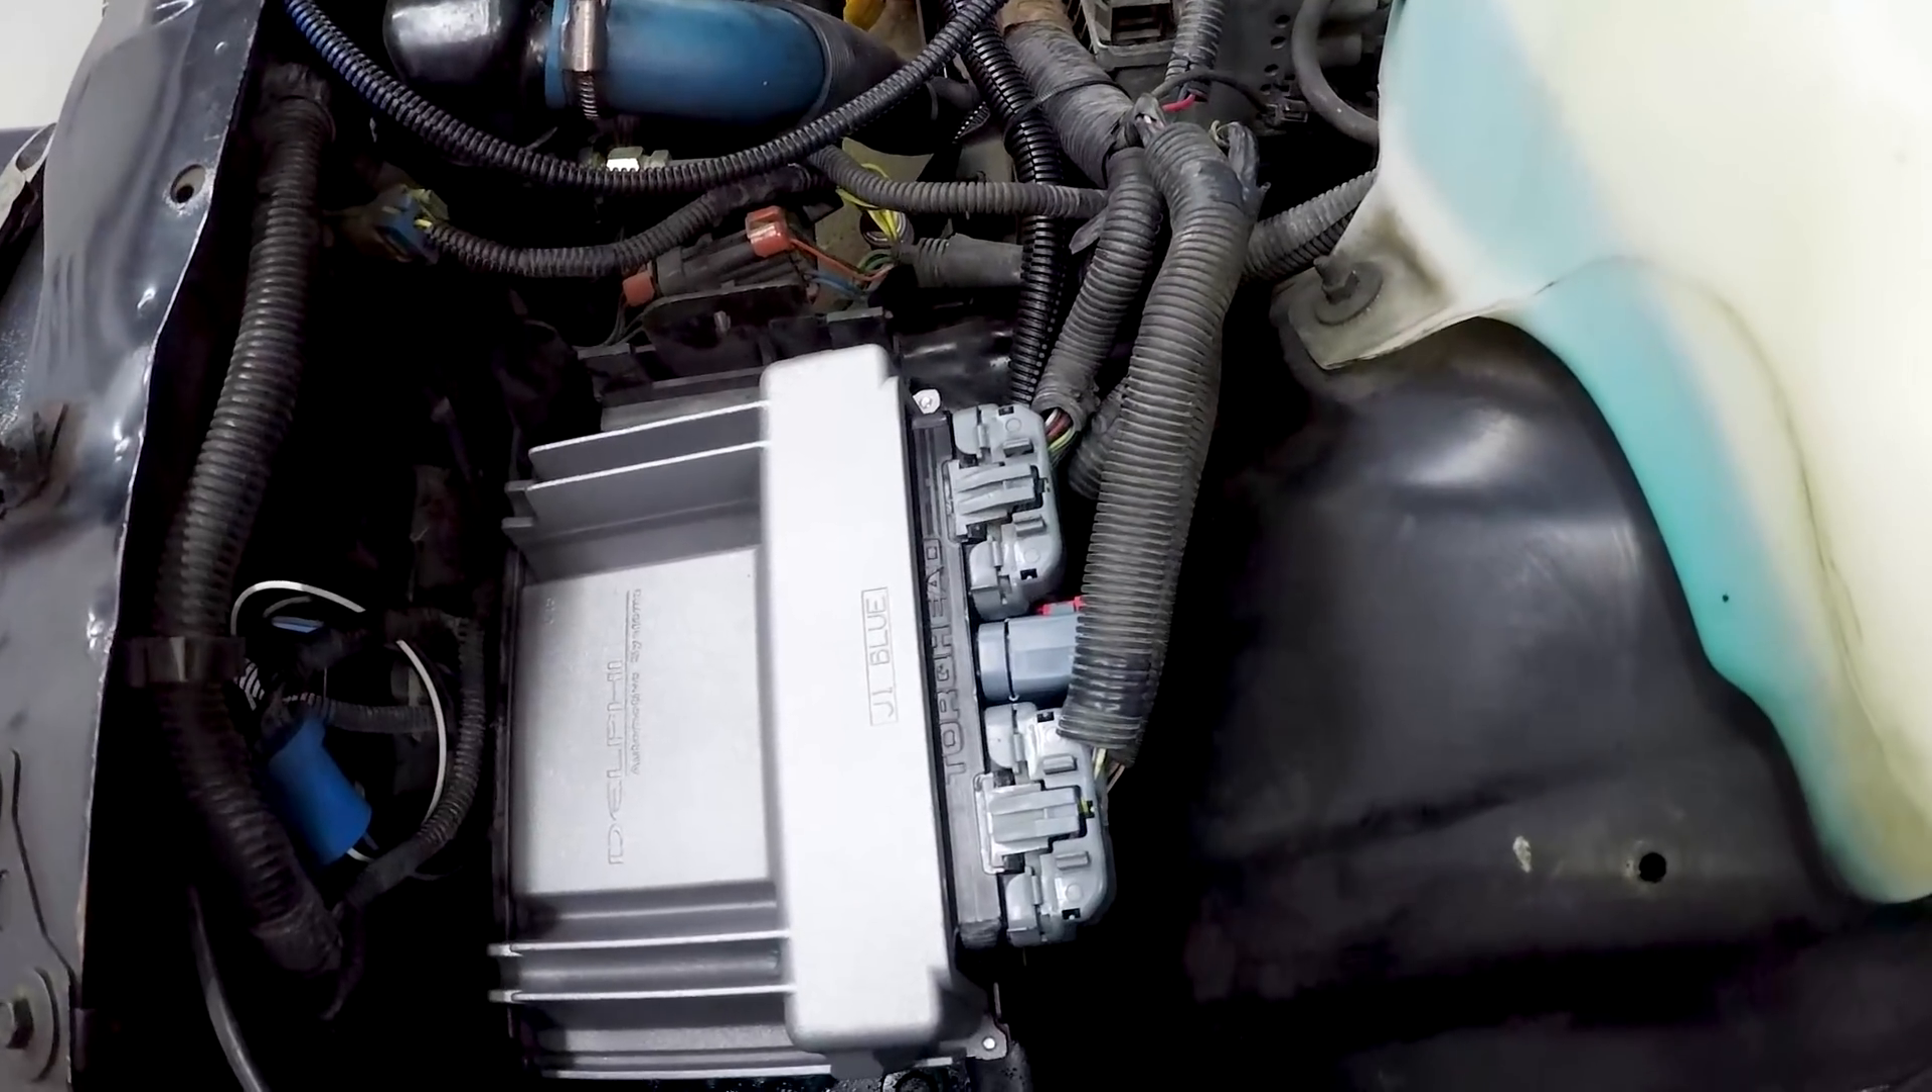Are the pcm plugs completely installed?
Yes.